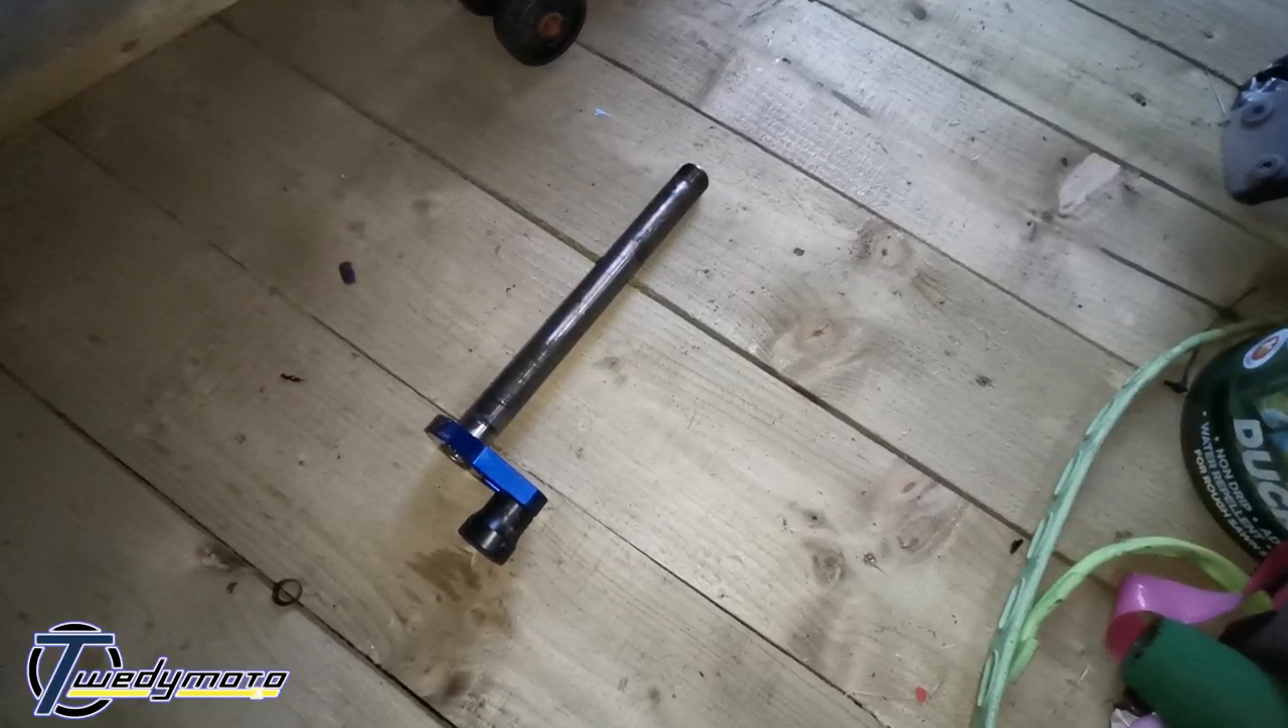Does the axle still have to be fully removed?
No.